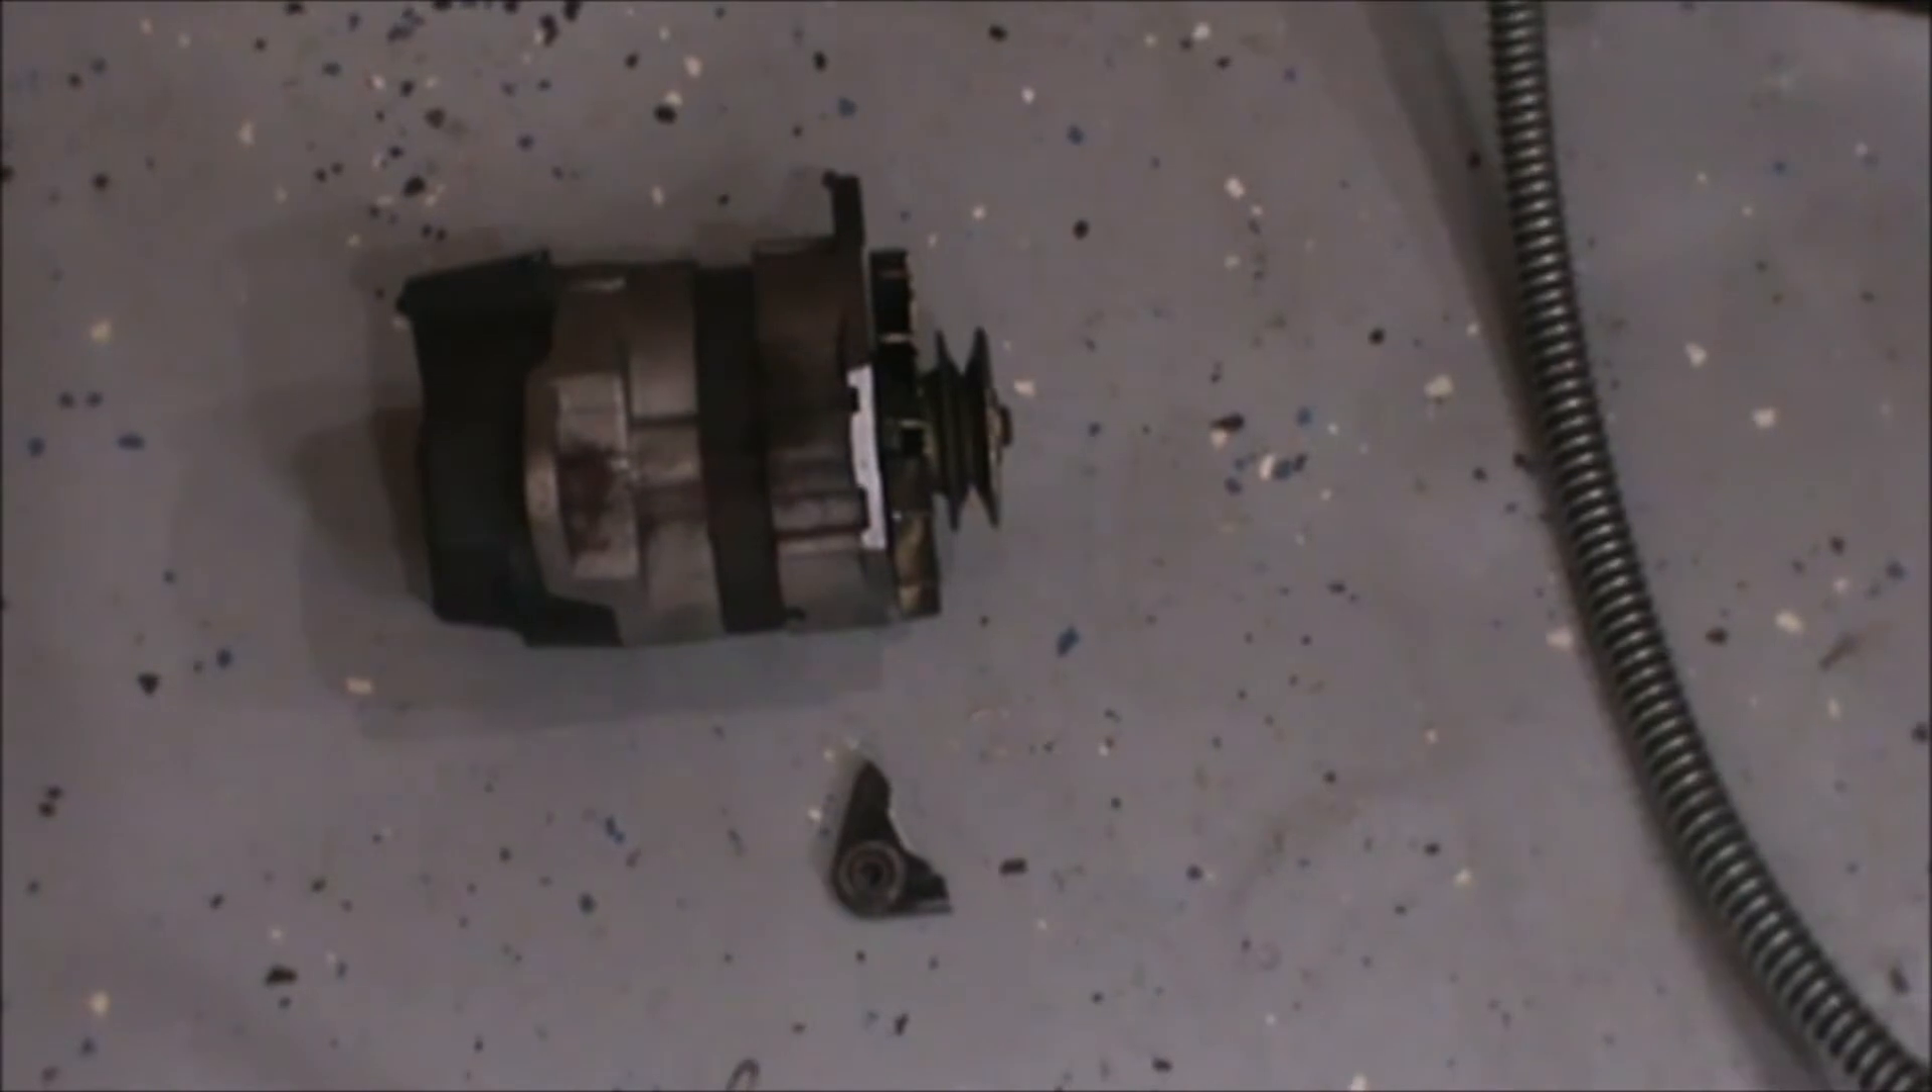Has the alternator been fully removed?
Yes.